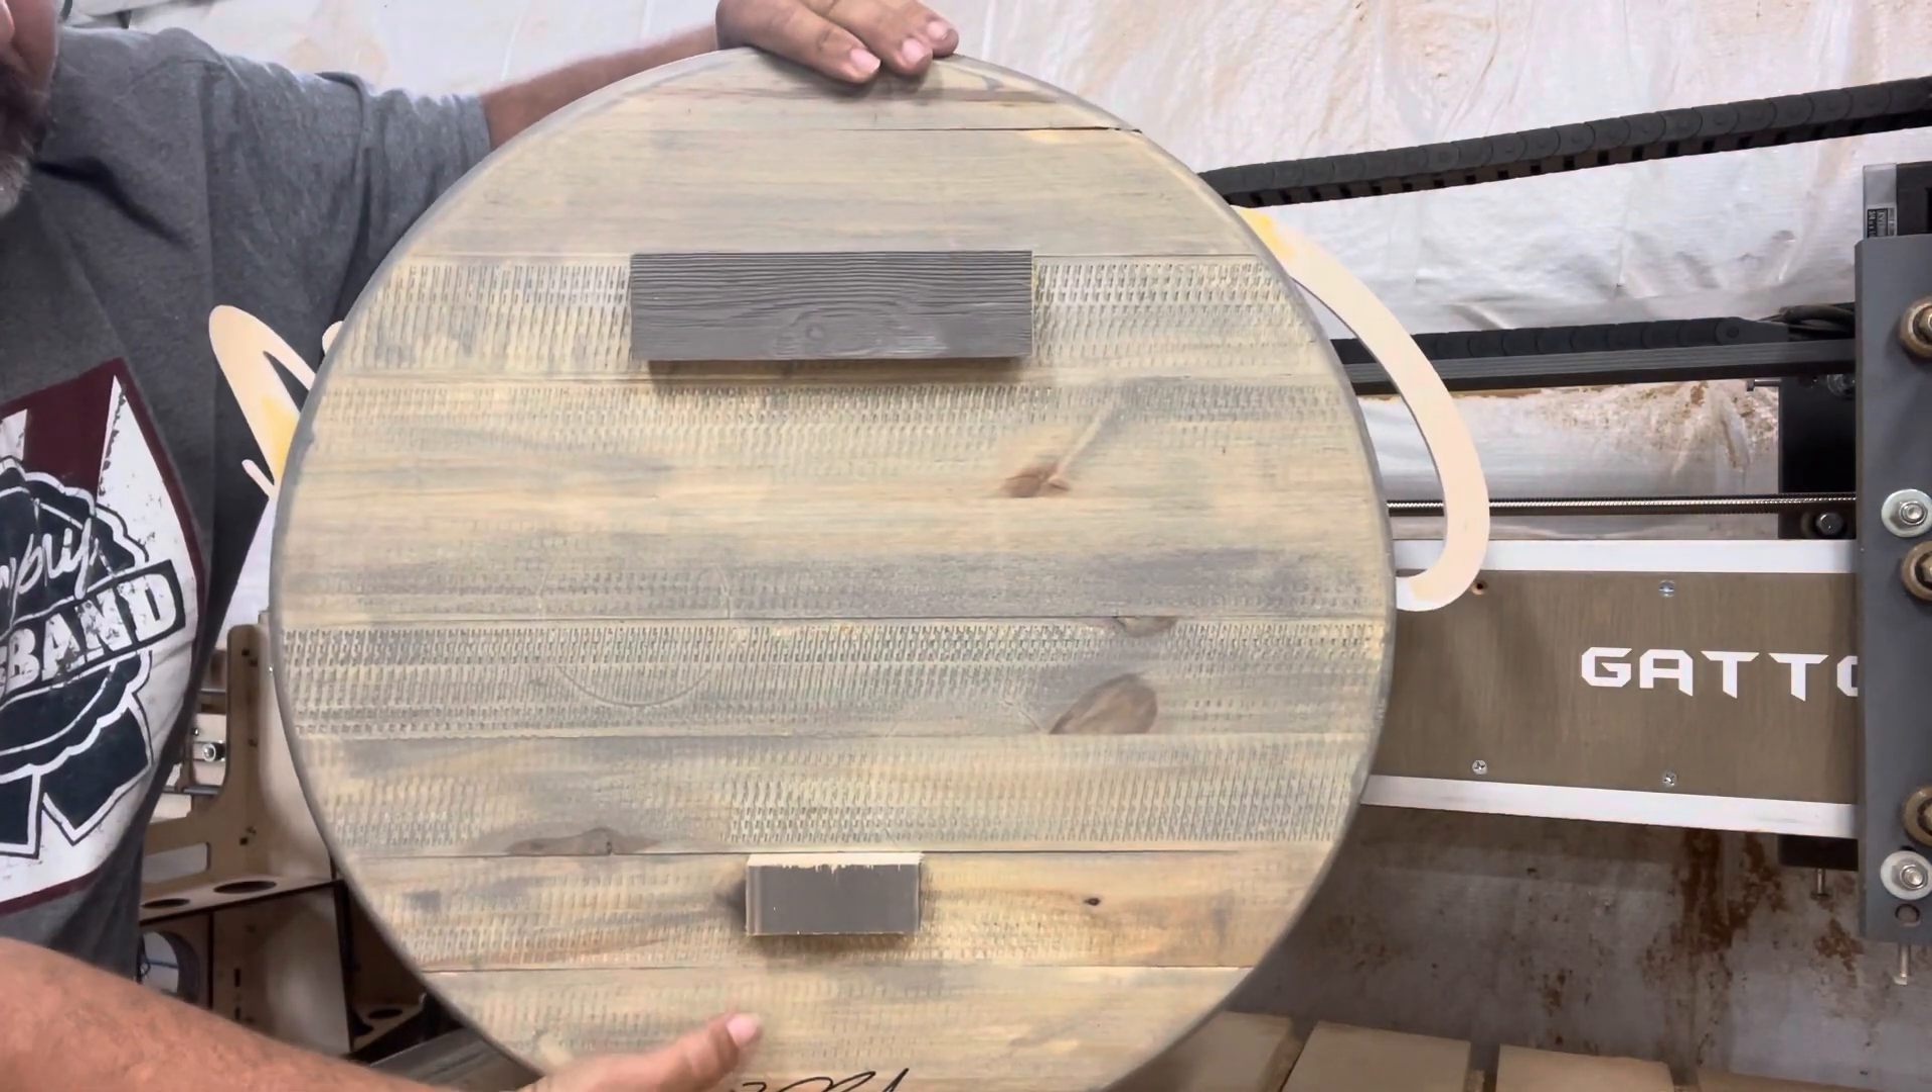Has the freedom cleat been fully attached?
Yes.